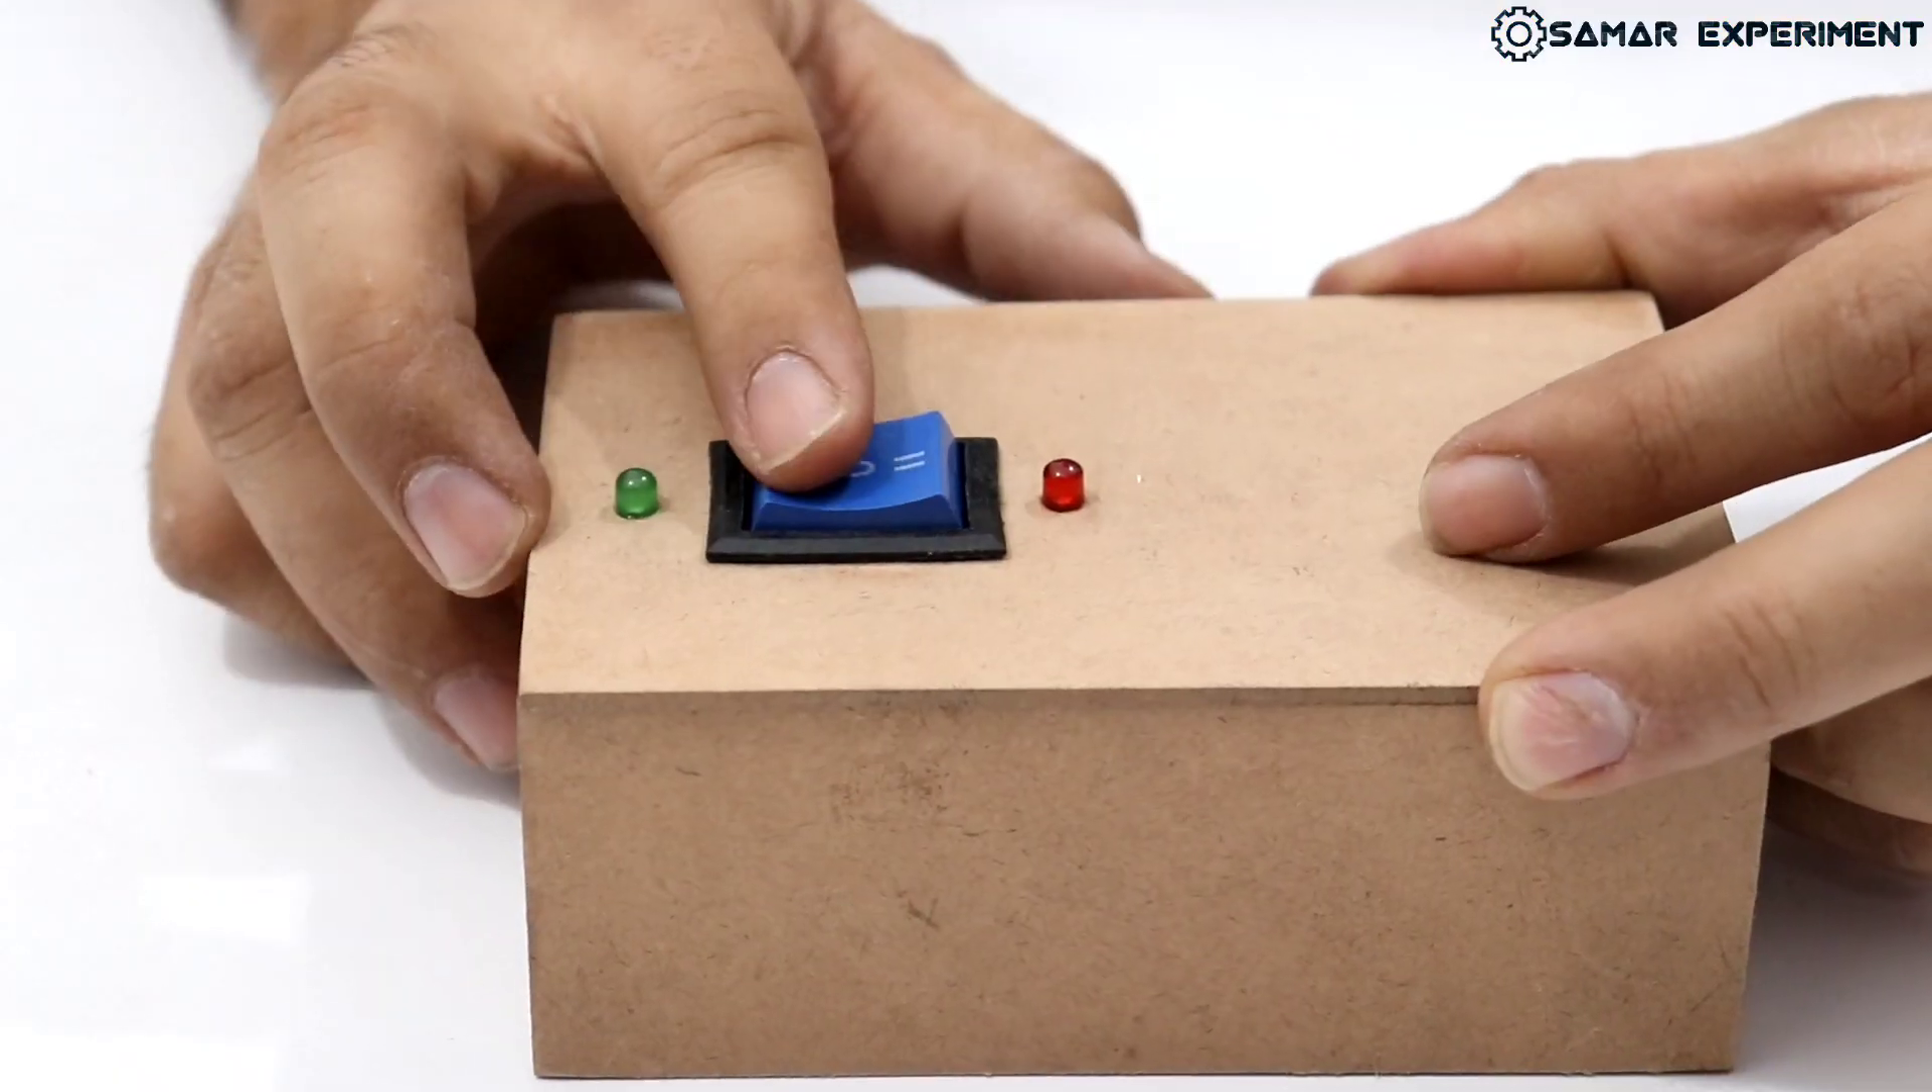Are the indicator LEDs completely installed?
Yes.